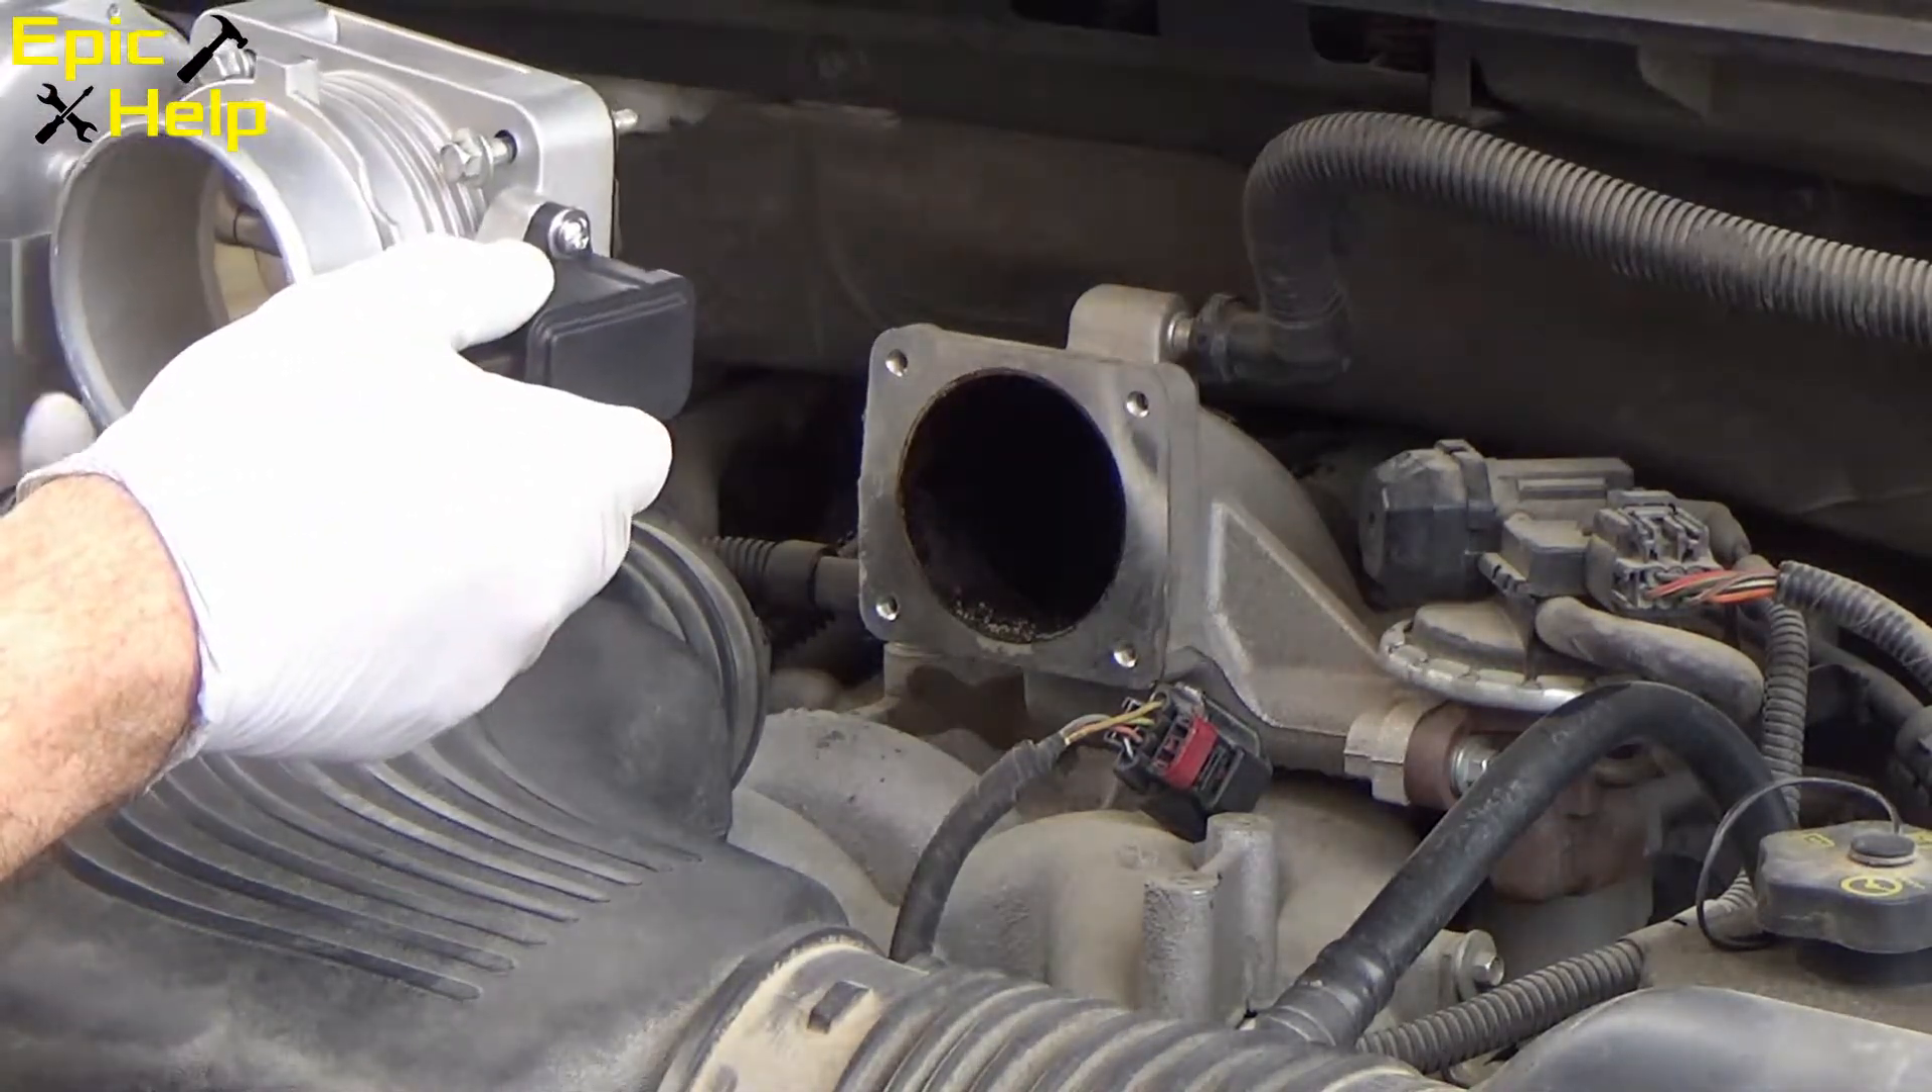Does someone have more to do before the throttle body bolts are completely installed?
Yes.